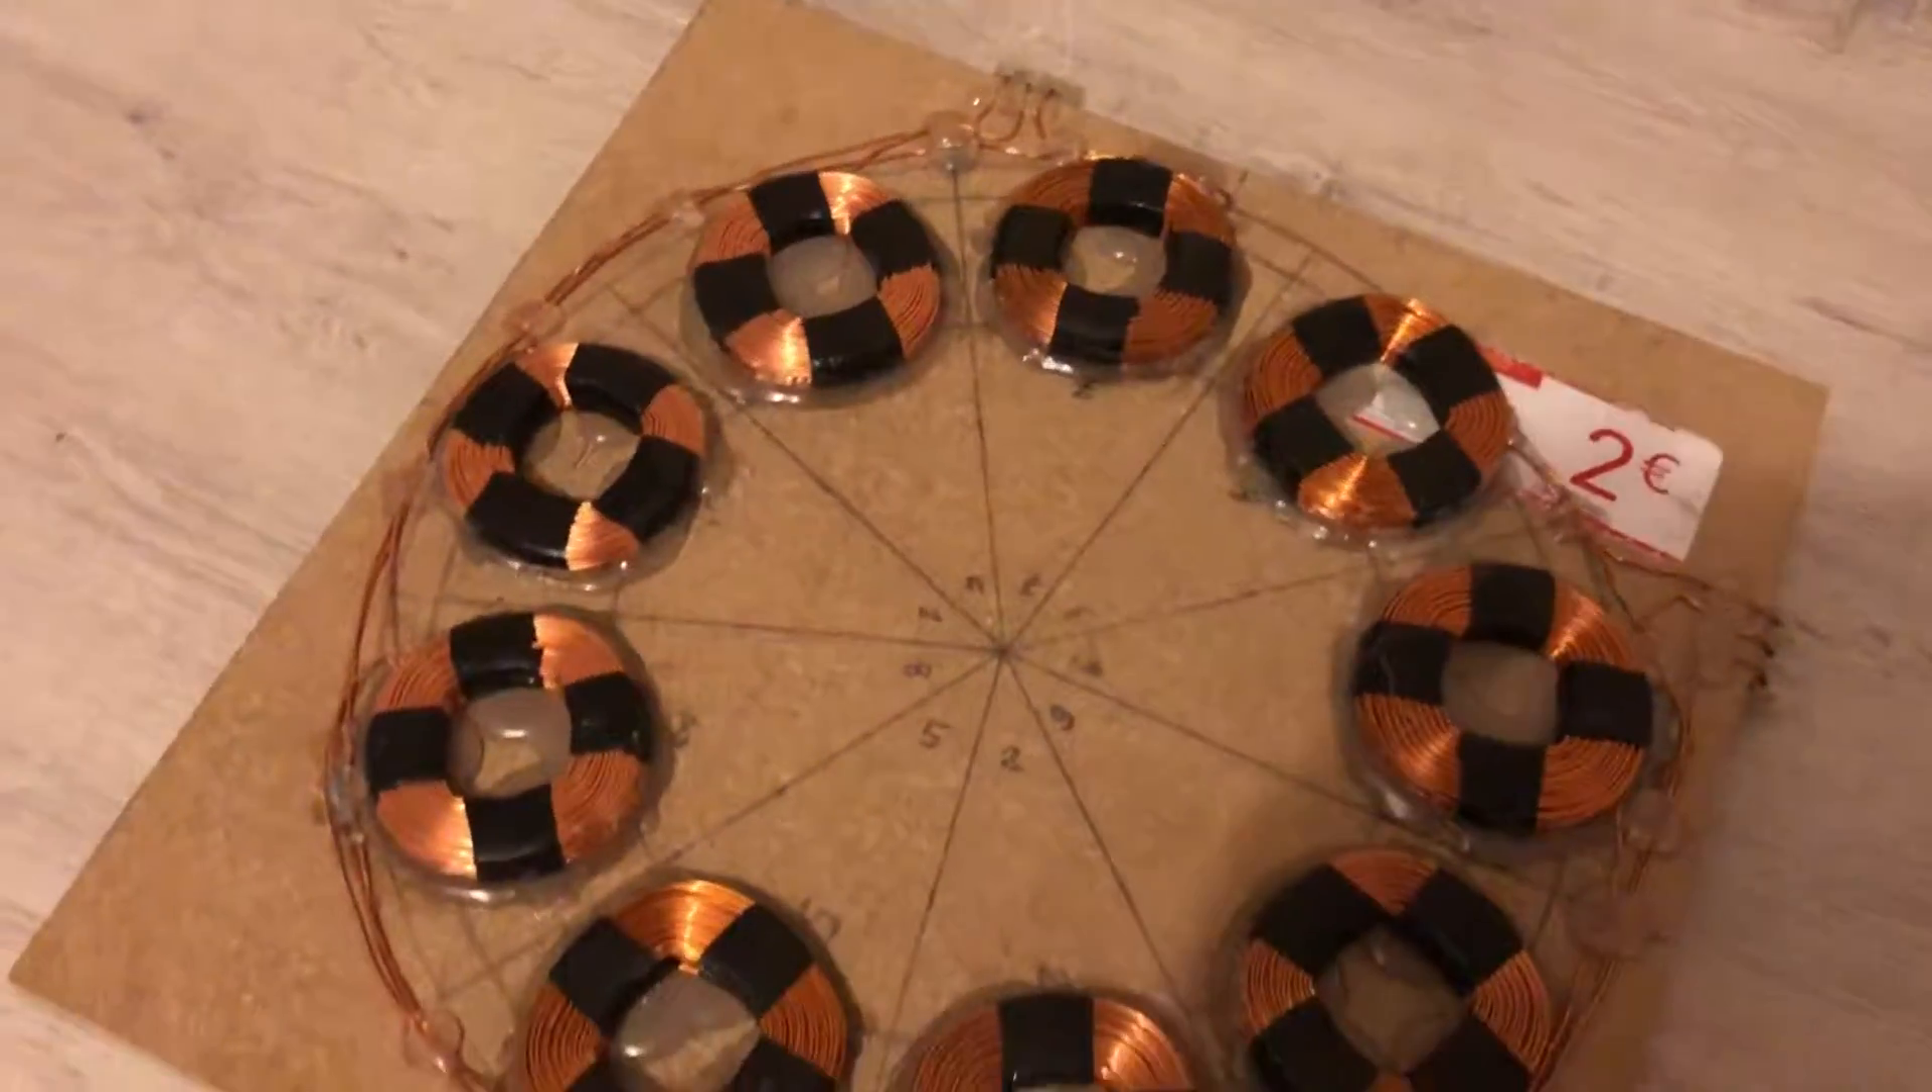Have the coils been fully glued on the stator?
Yes.